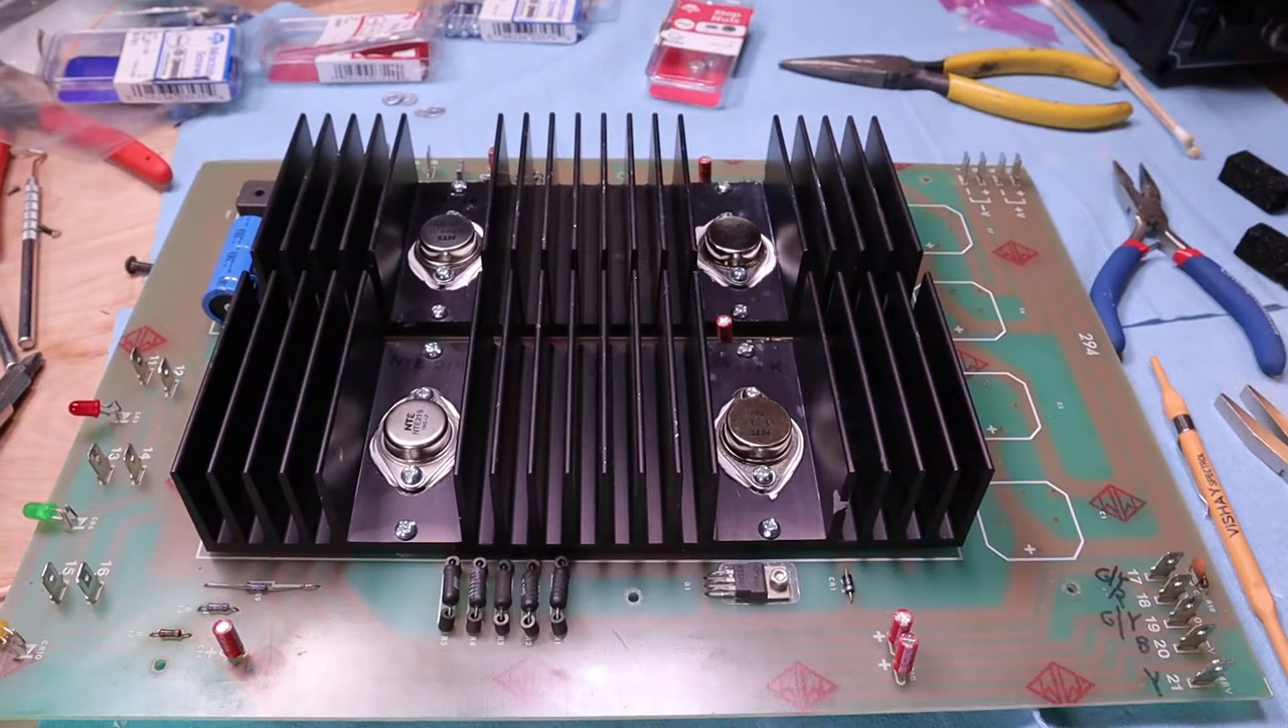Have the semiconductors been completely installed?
Yes.